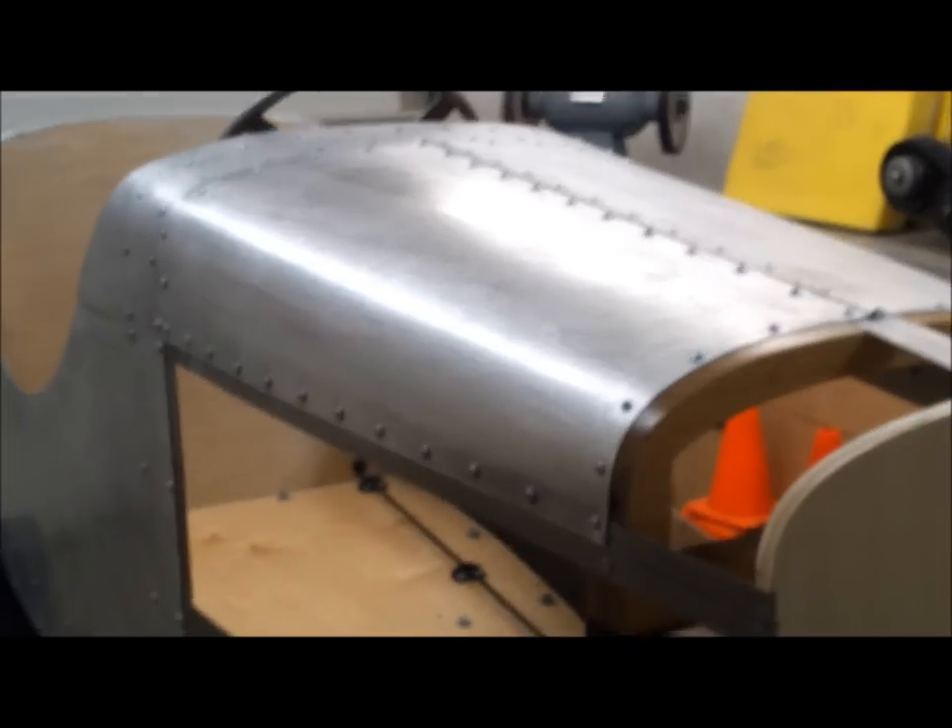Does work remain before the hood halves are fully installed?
No.